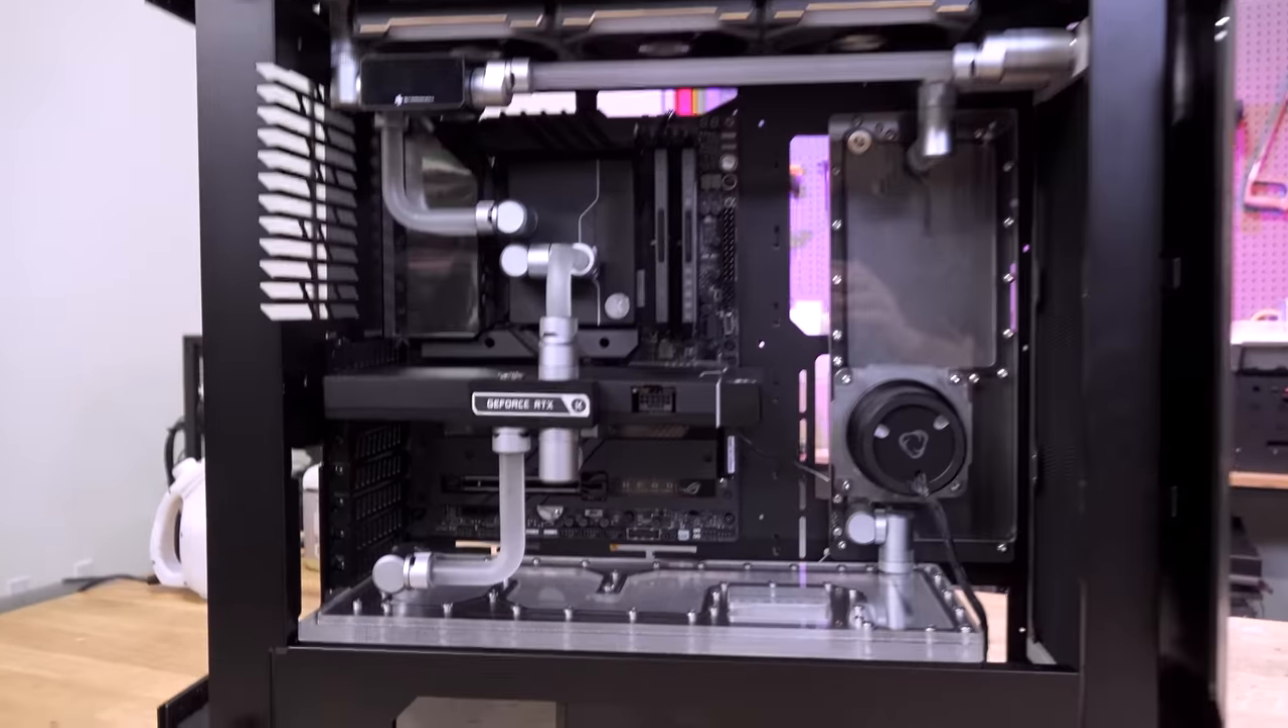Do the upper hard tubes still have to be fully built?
No.